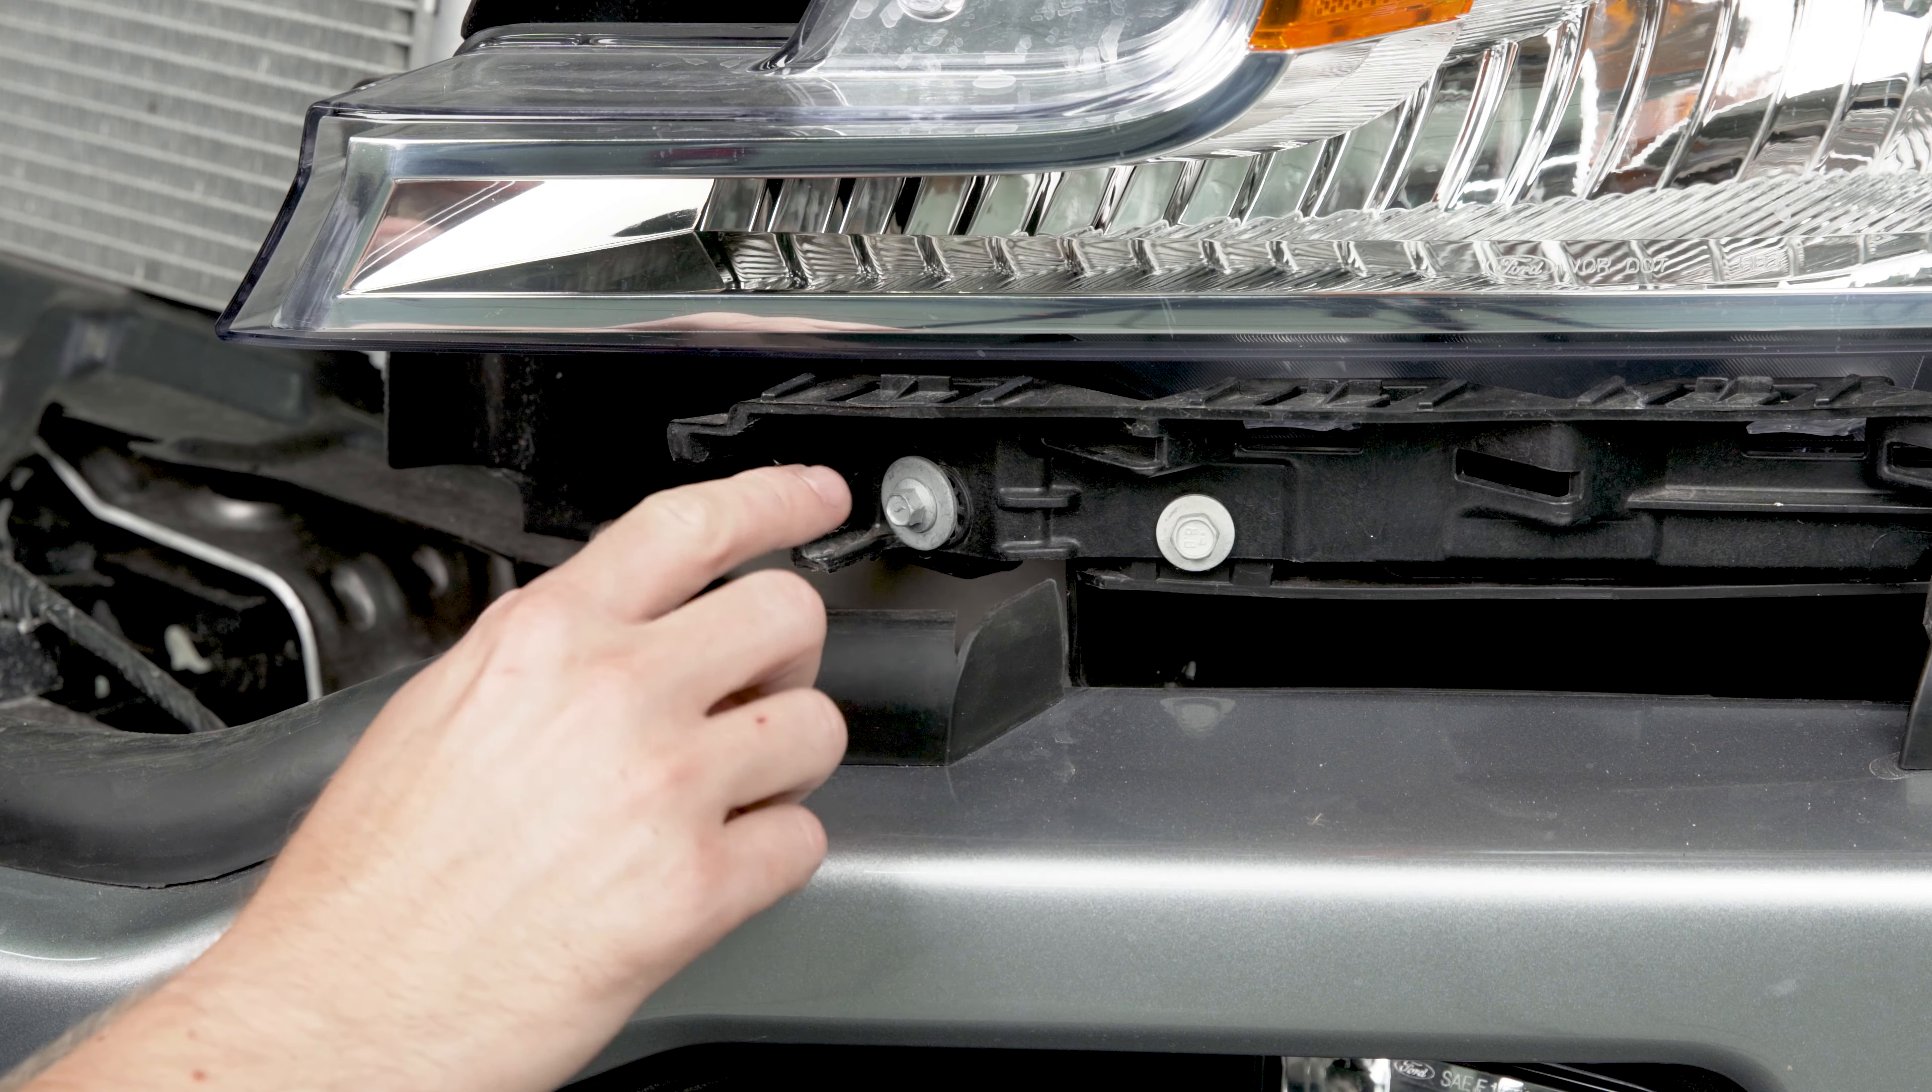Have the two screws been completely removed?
No.